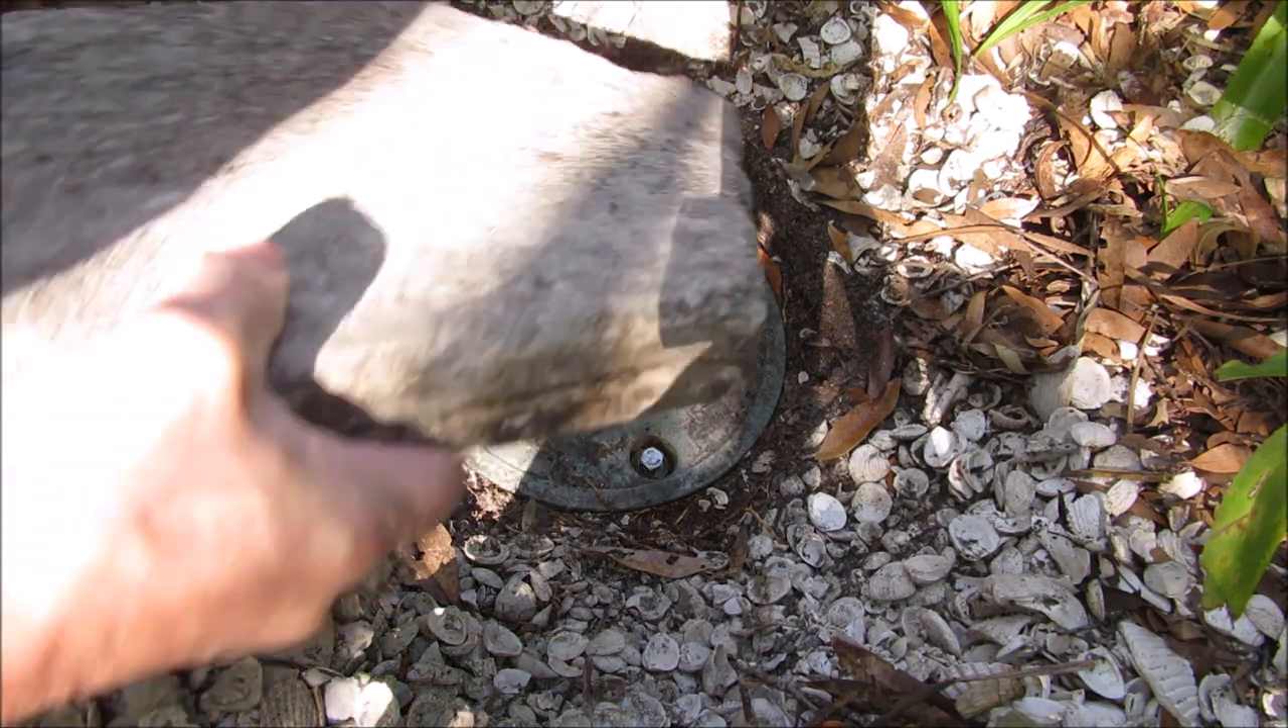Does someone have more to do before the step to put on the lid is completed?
No.